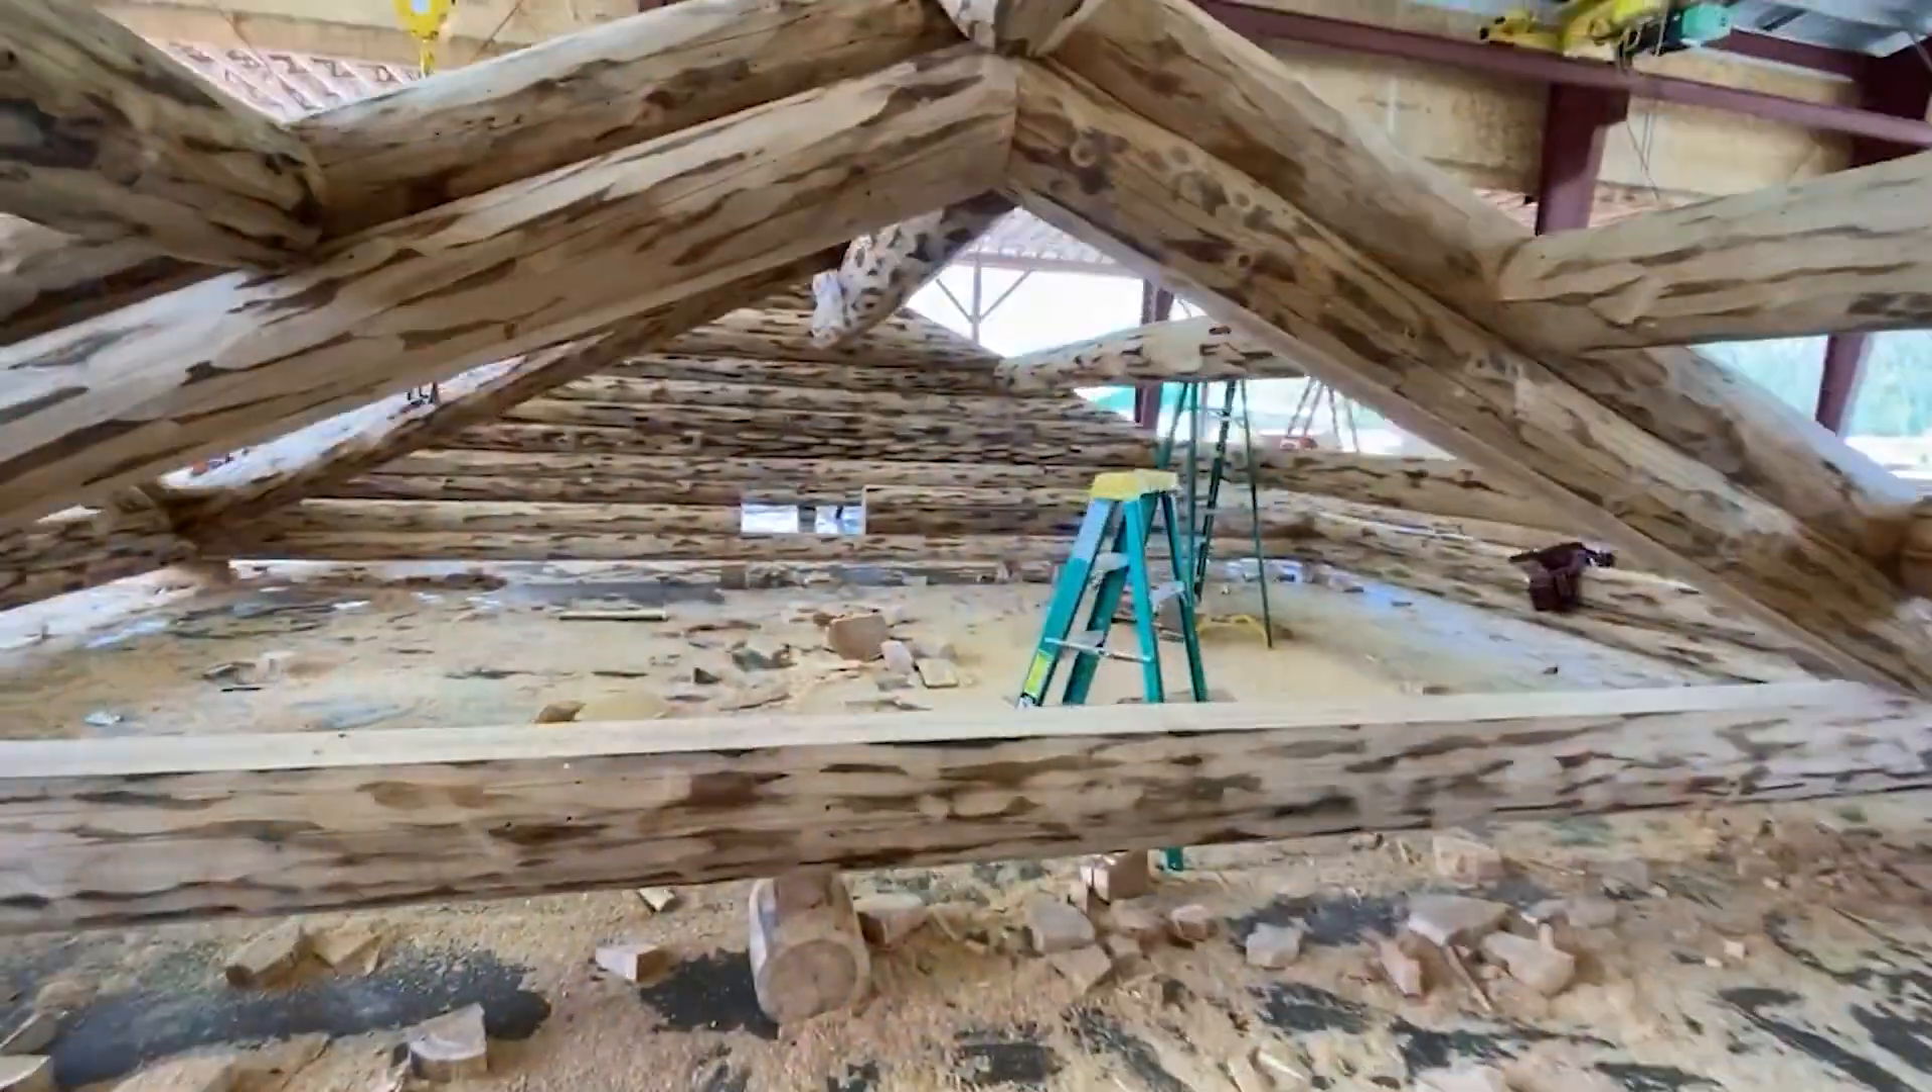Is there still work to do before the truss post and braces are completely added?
Yes.